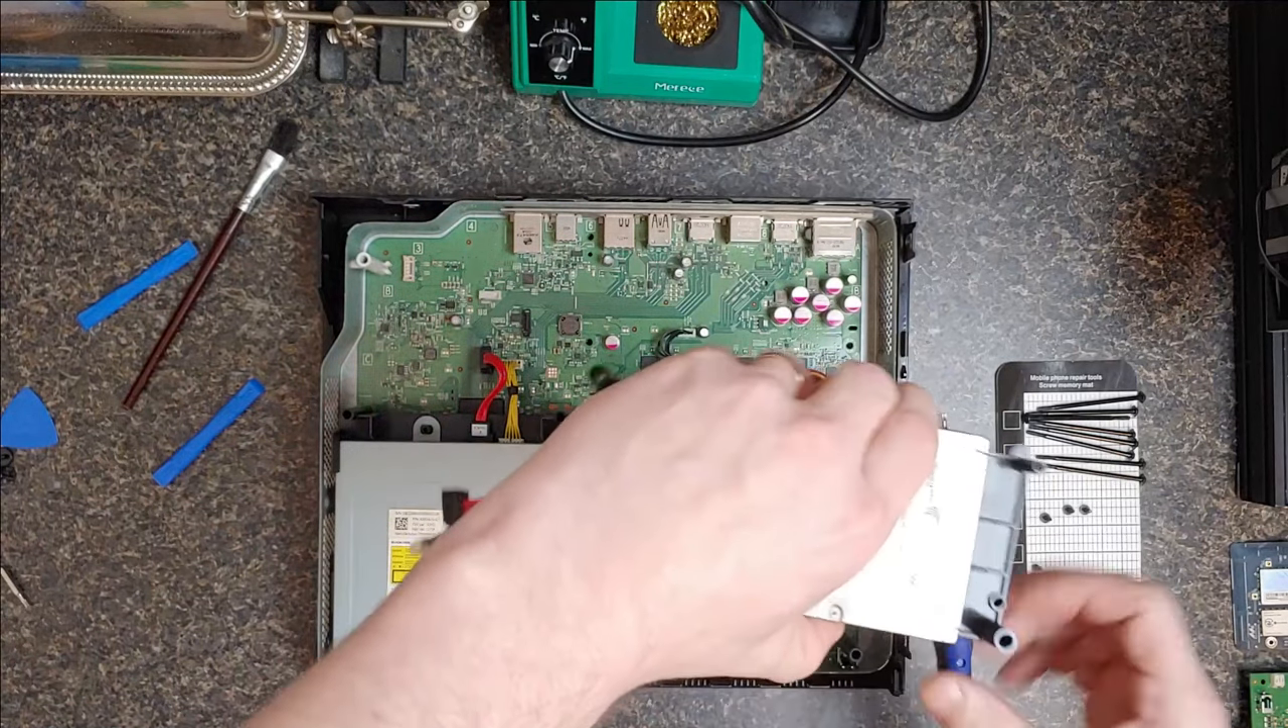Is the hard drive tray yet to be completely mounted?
Yes.